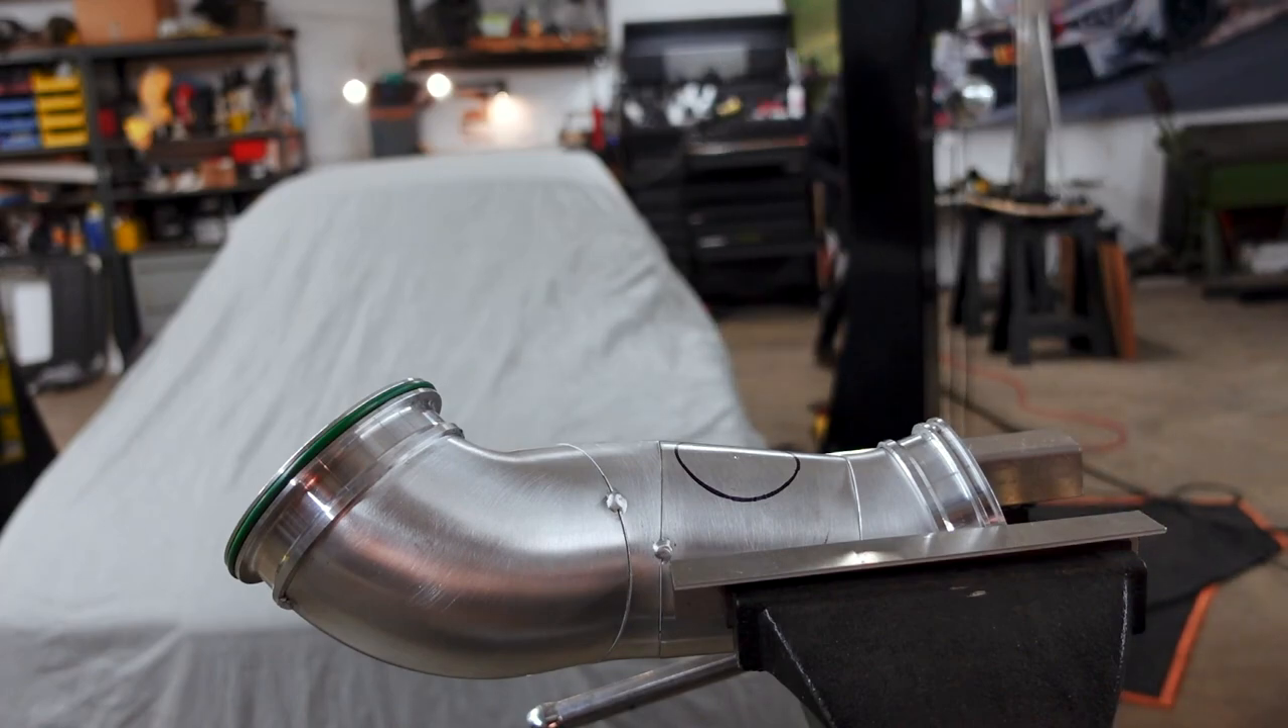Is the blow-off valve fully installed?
No.